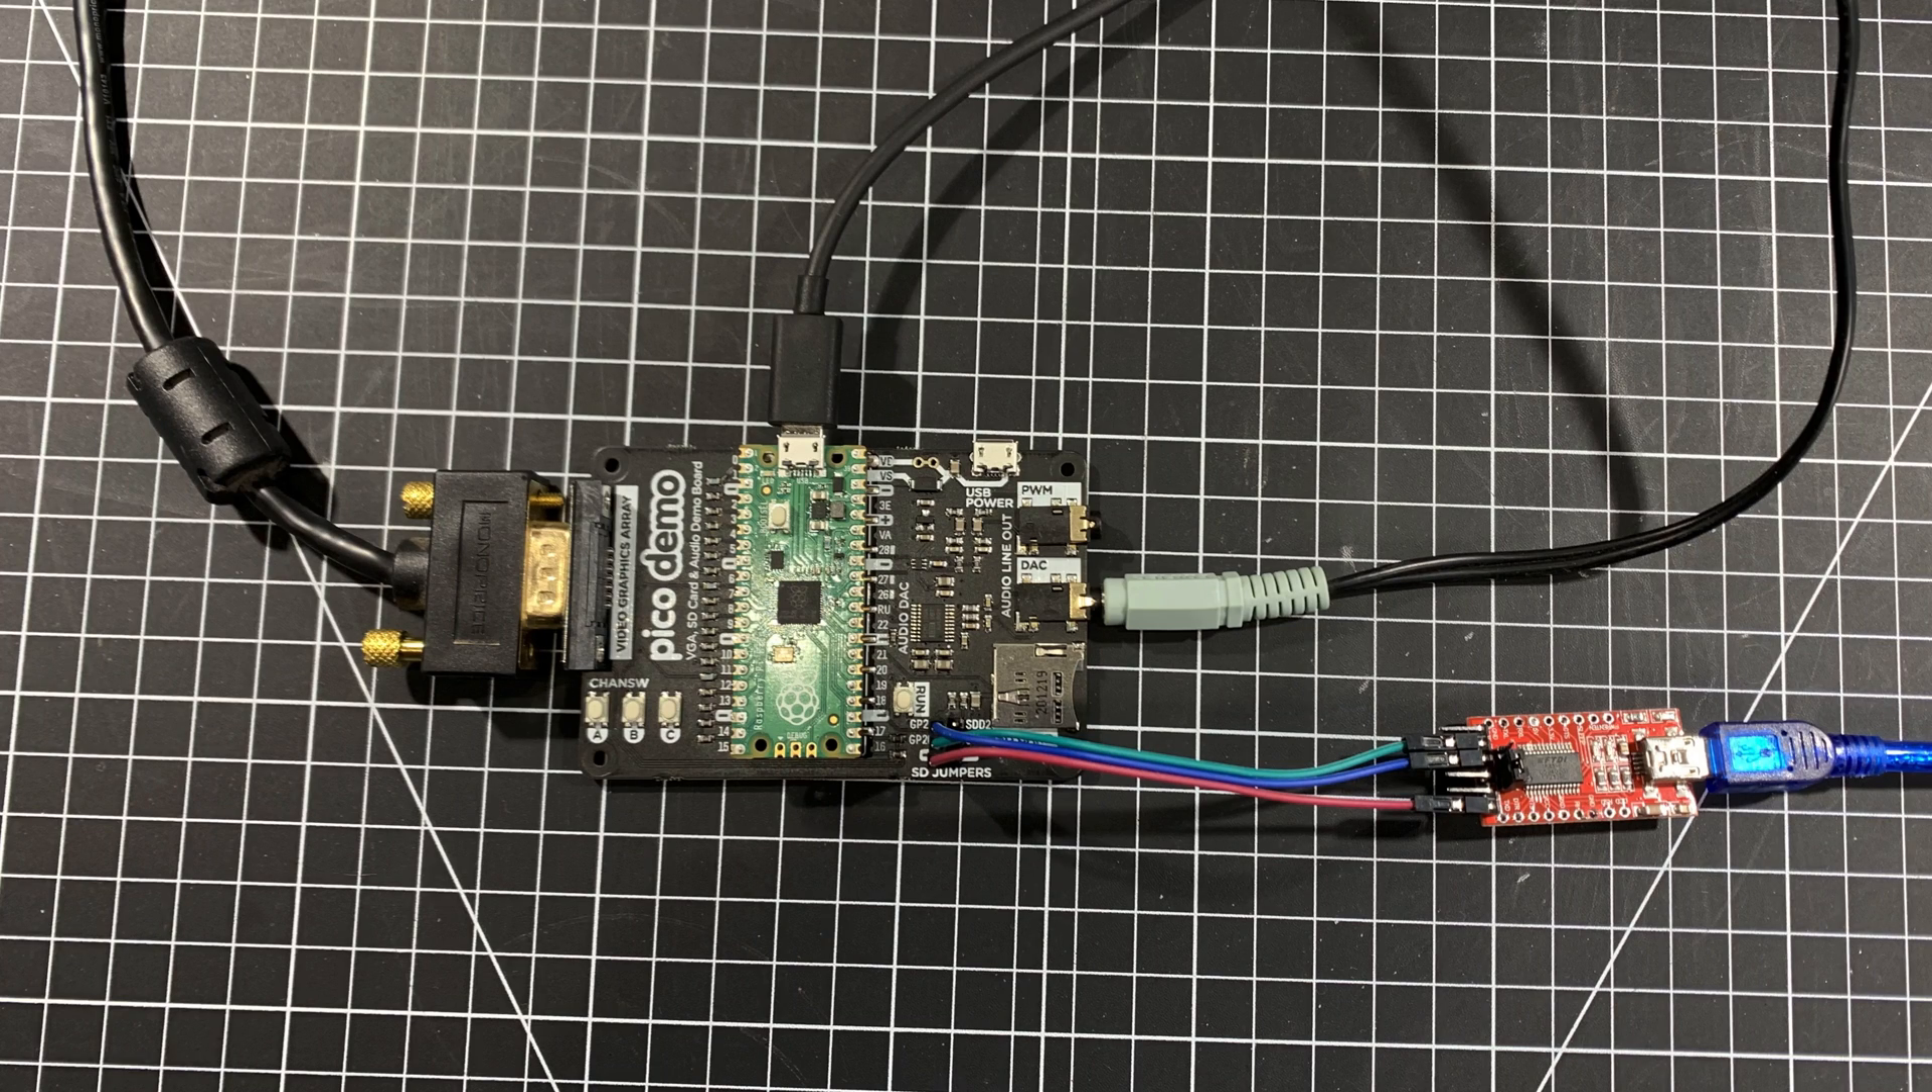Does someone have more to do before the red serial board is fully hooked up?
No.